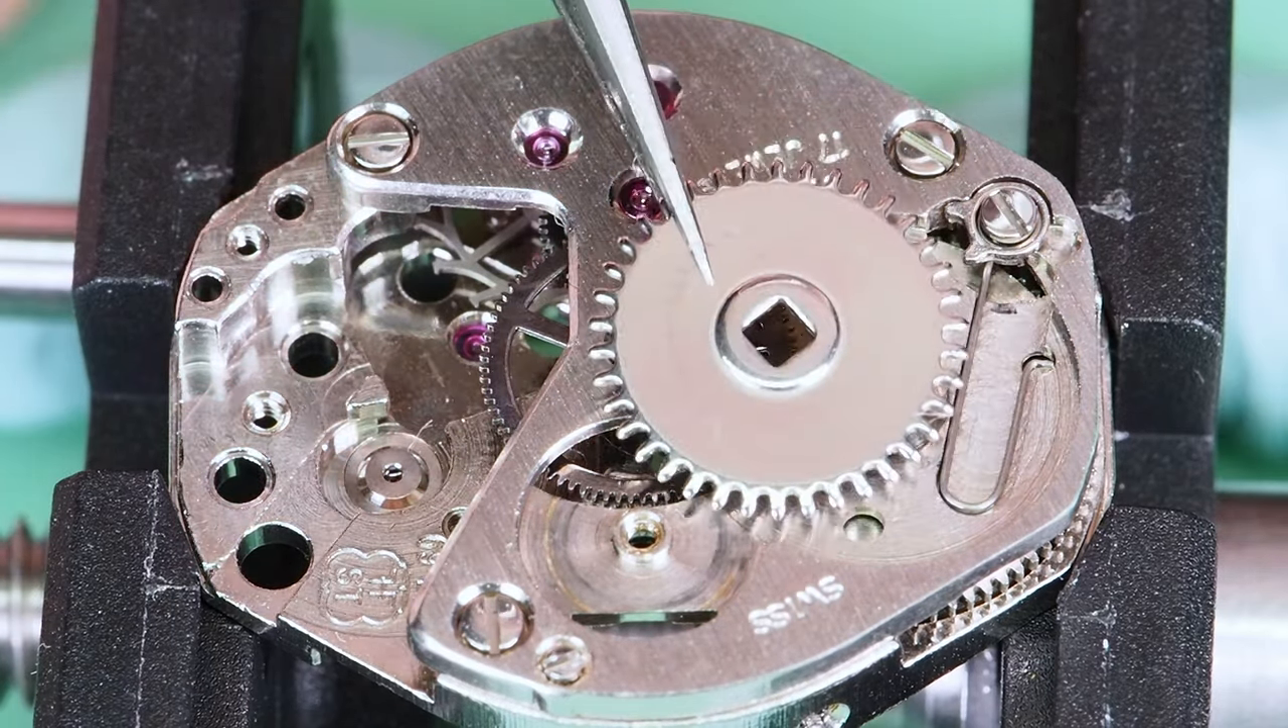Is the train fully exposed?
No.